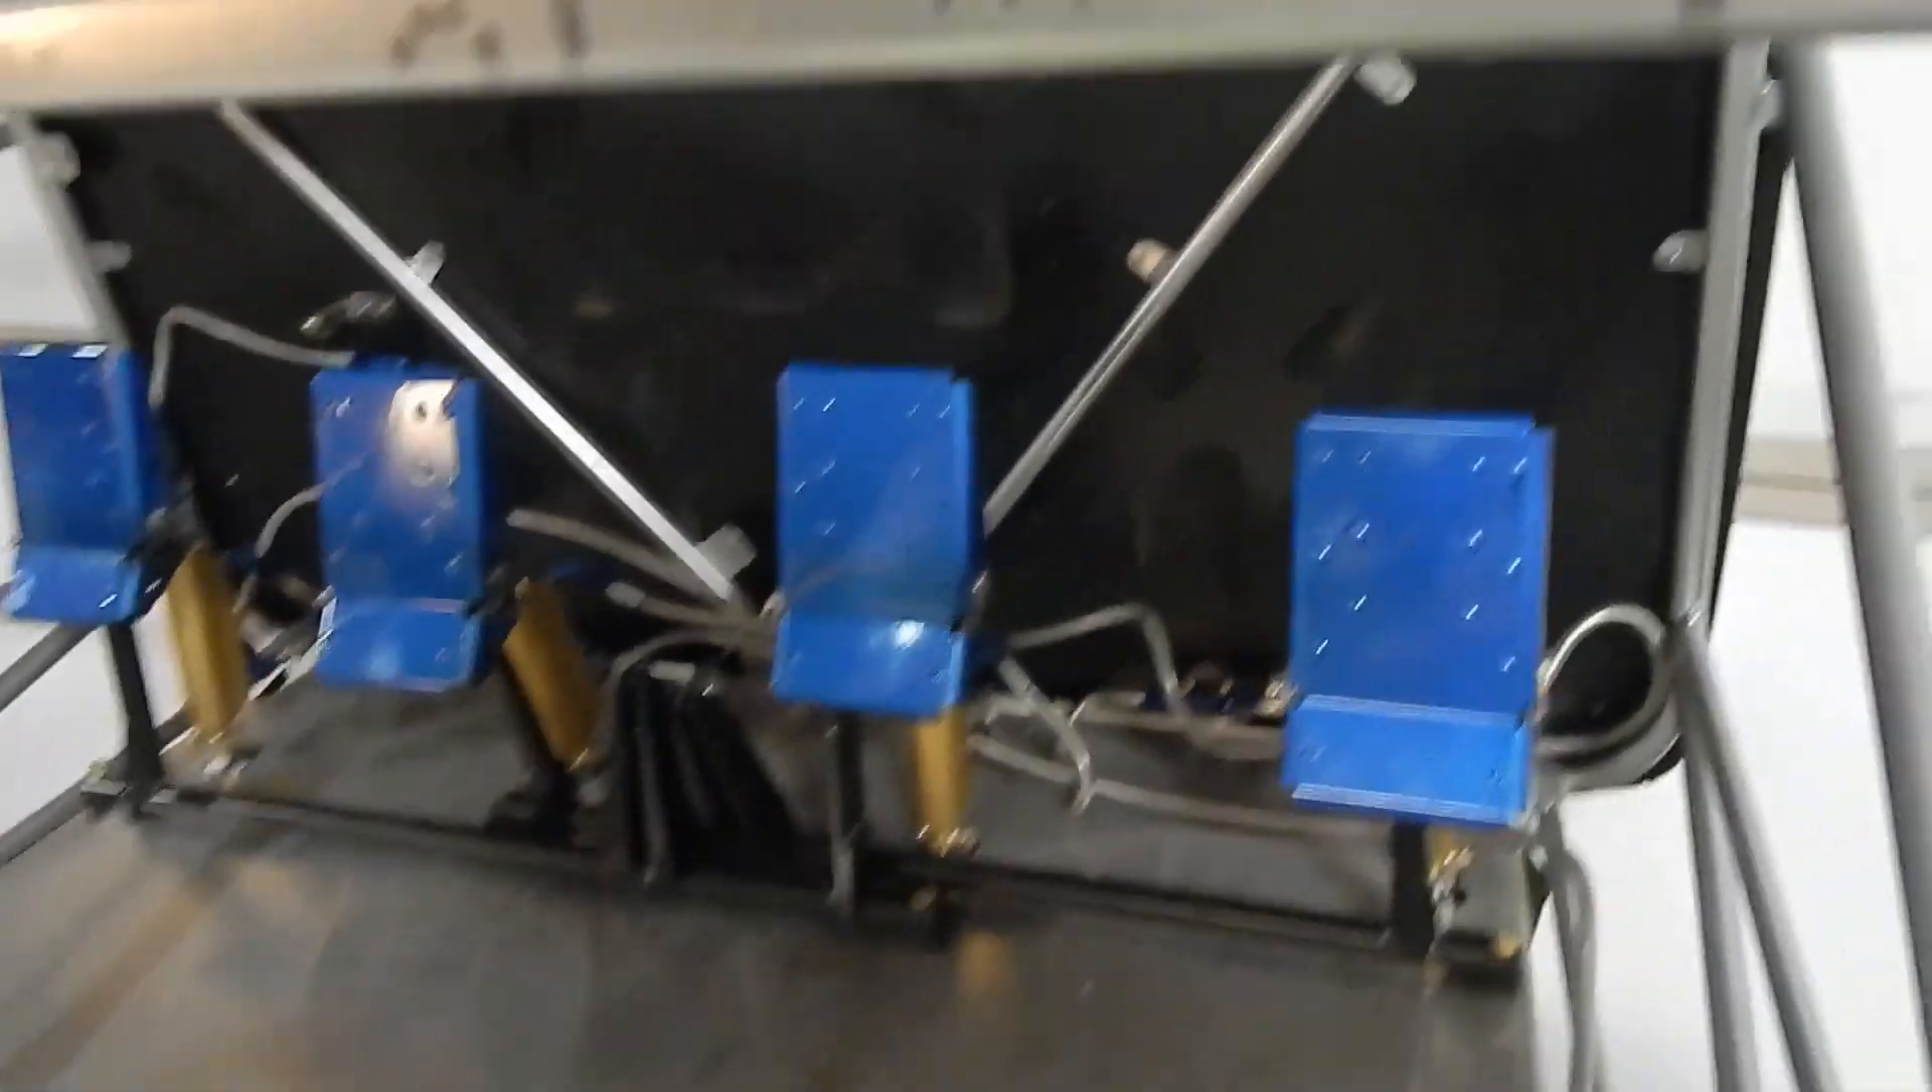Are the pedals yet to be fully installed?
No.